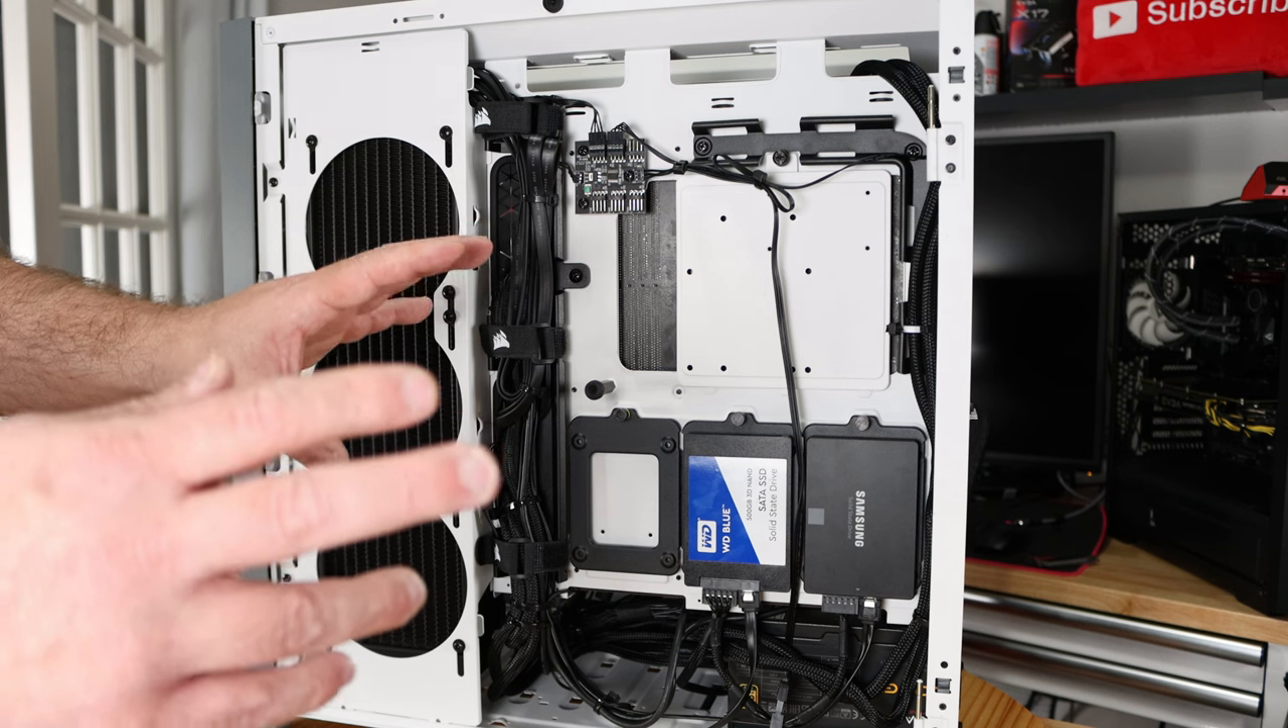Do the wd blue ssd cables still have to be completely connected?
No.